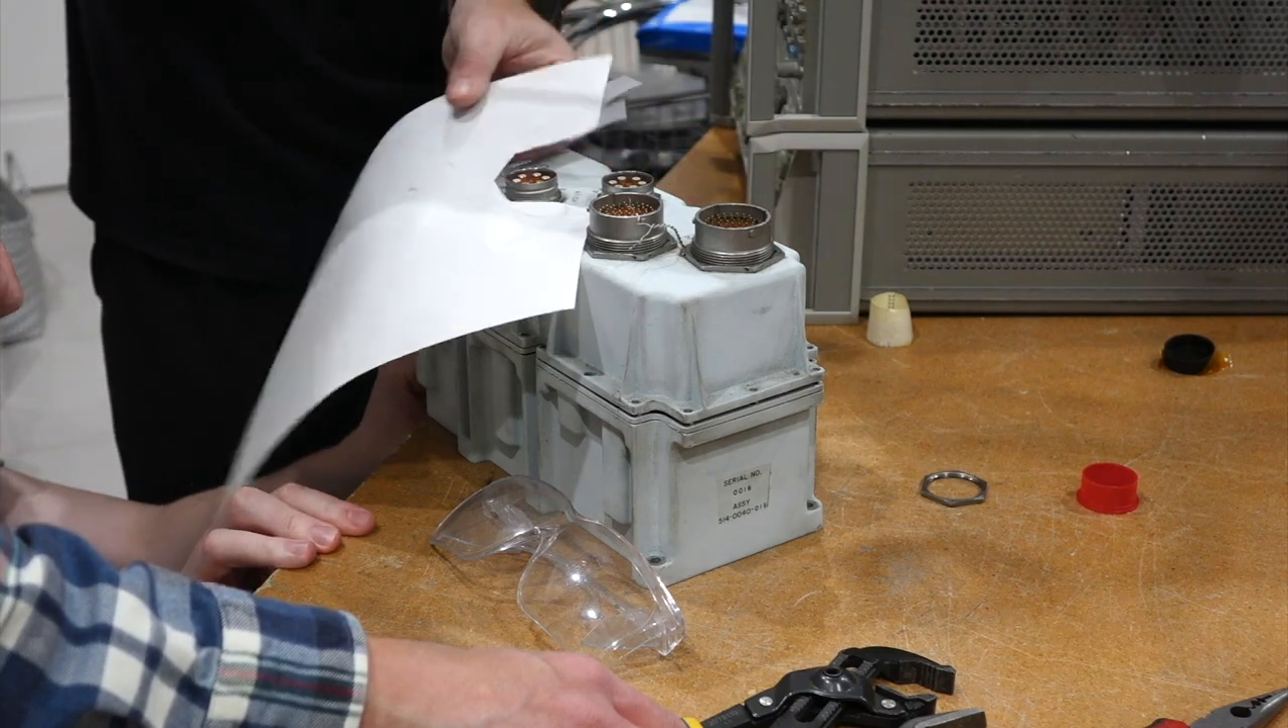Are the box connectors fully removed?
No.